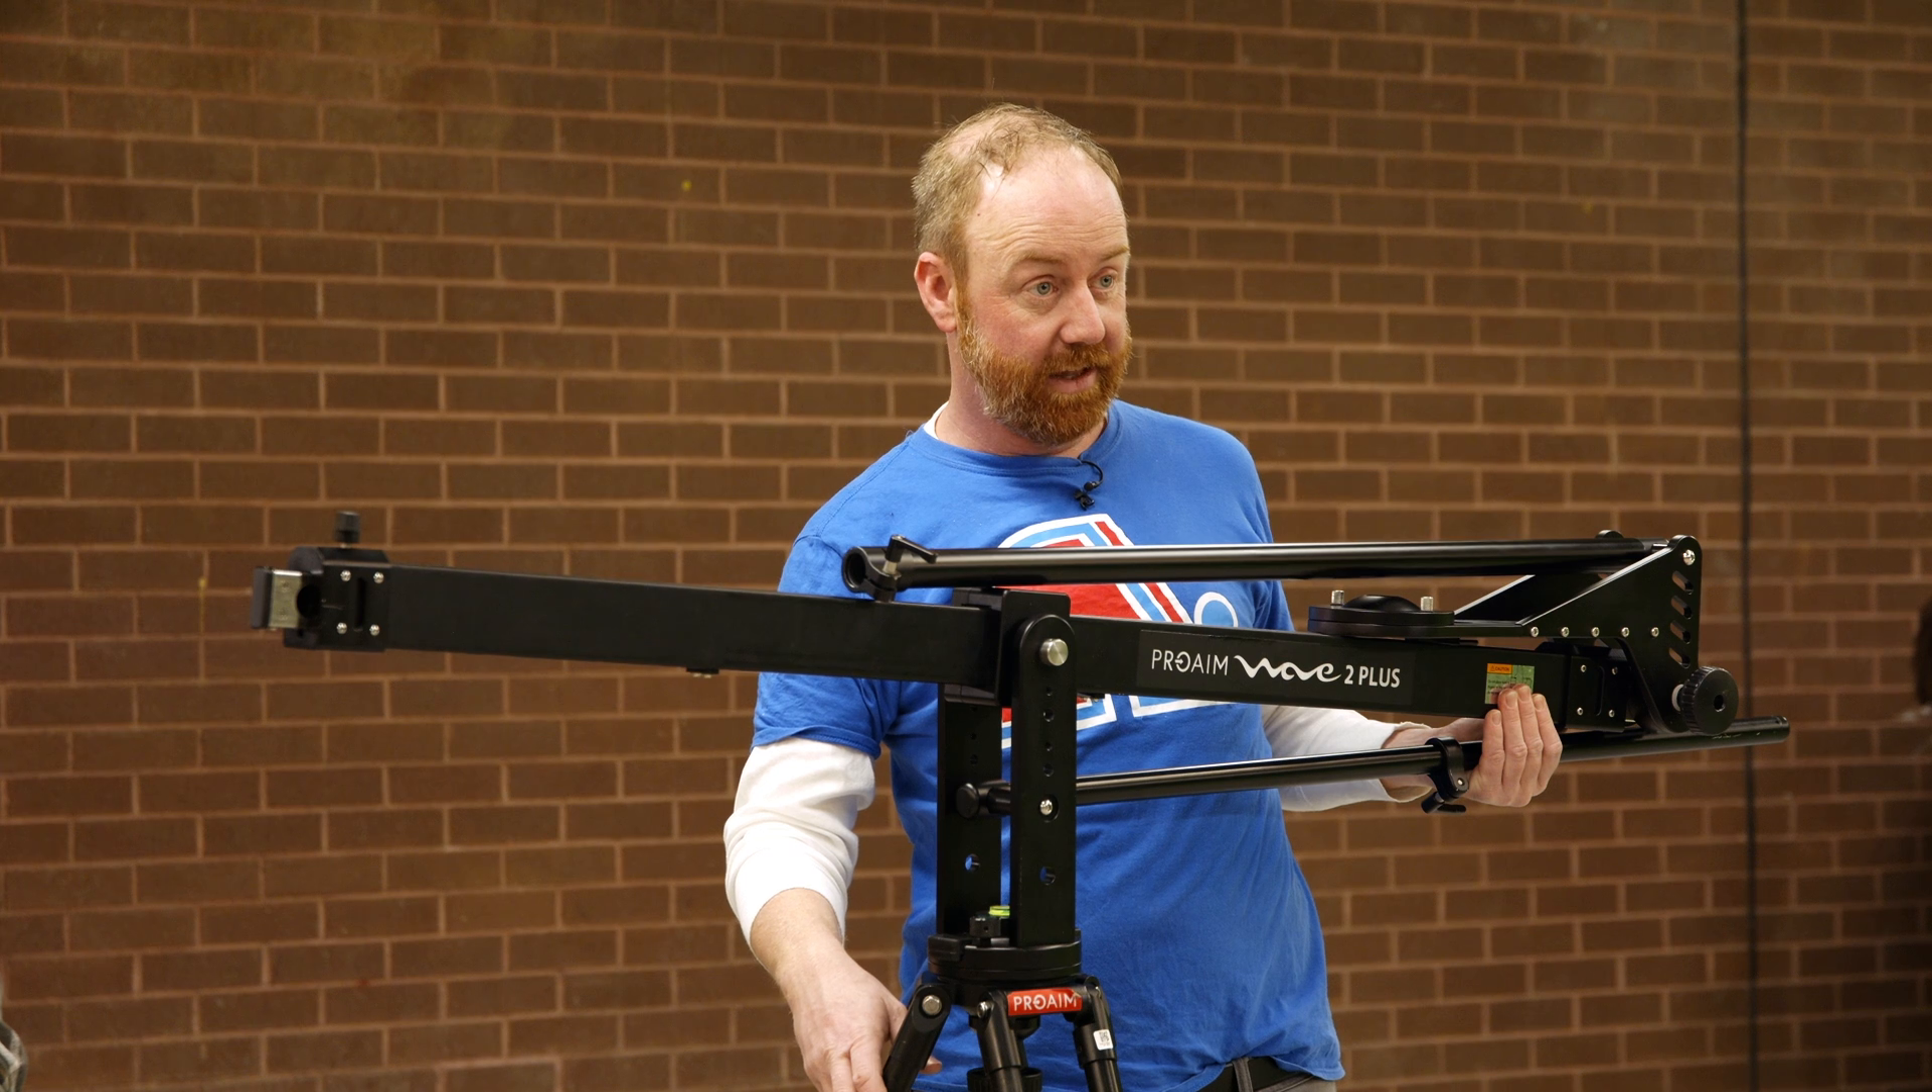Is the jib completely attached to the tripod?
Yes.